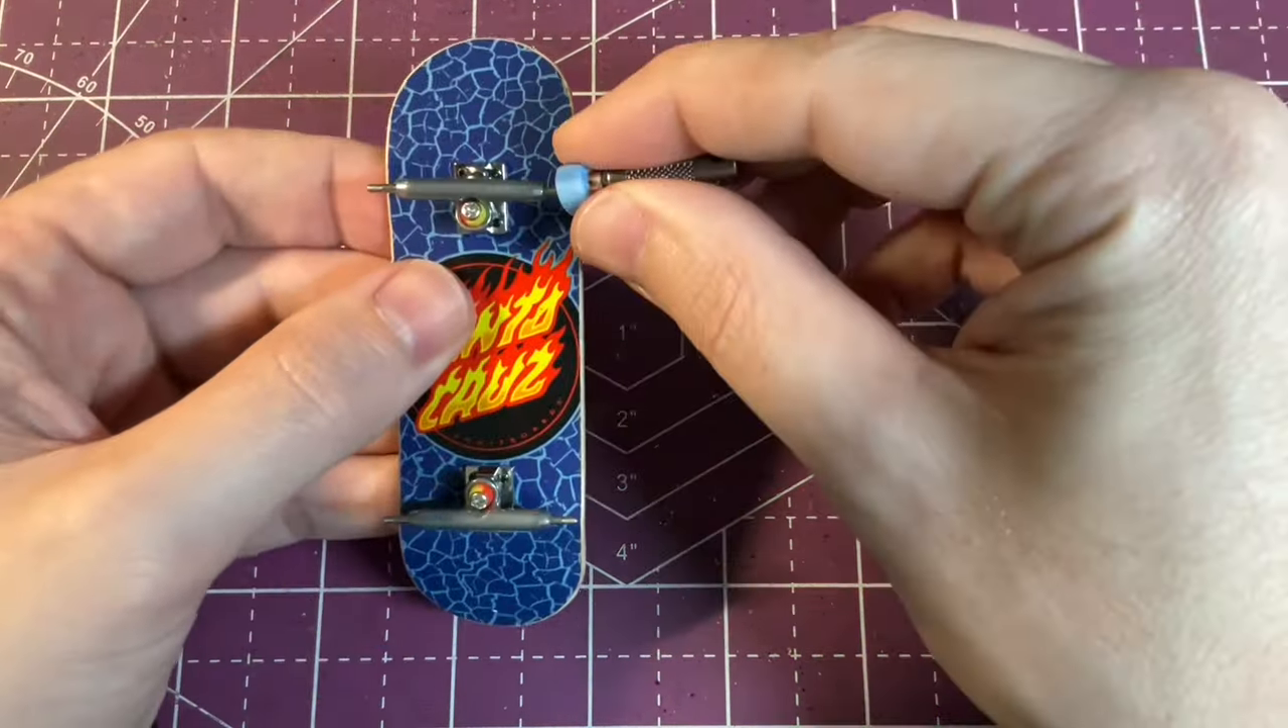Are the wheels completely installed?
No.